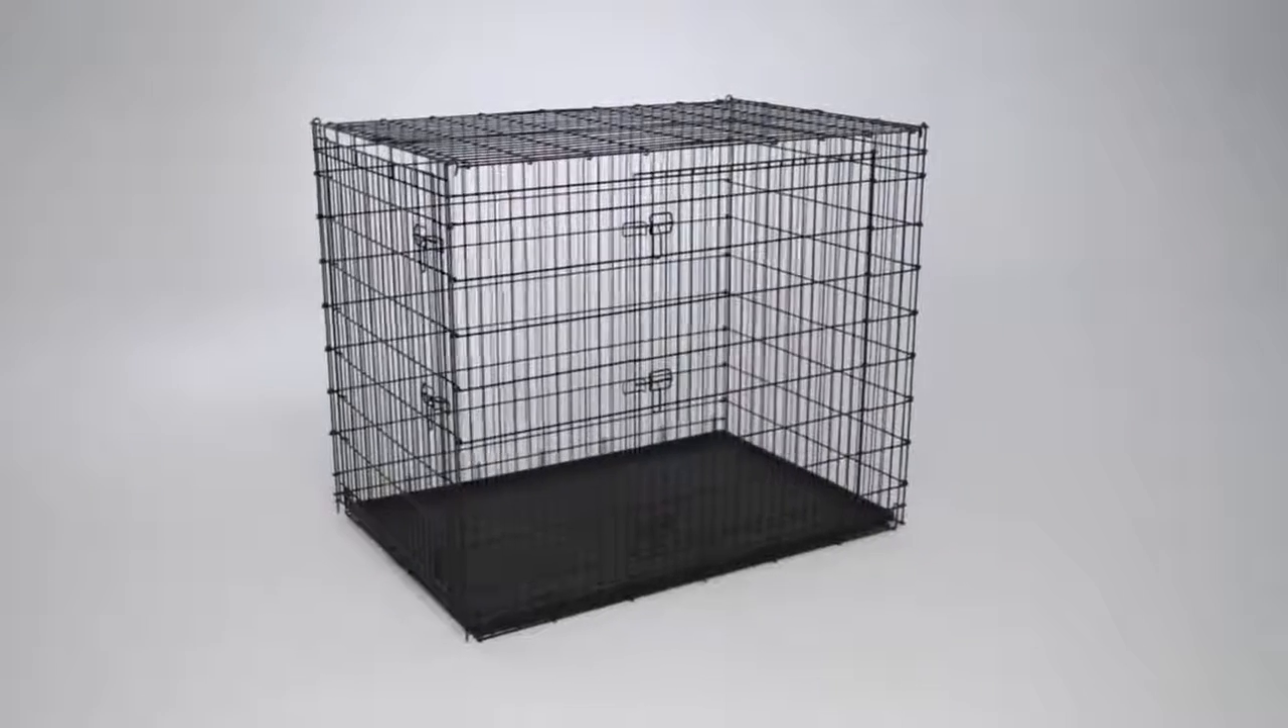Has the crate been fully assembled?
Yes.